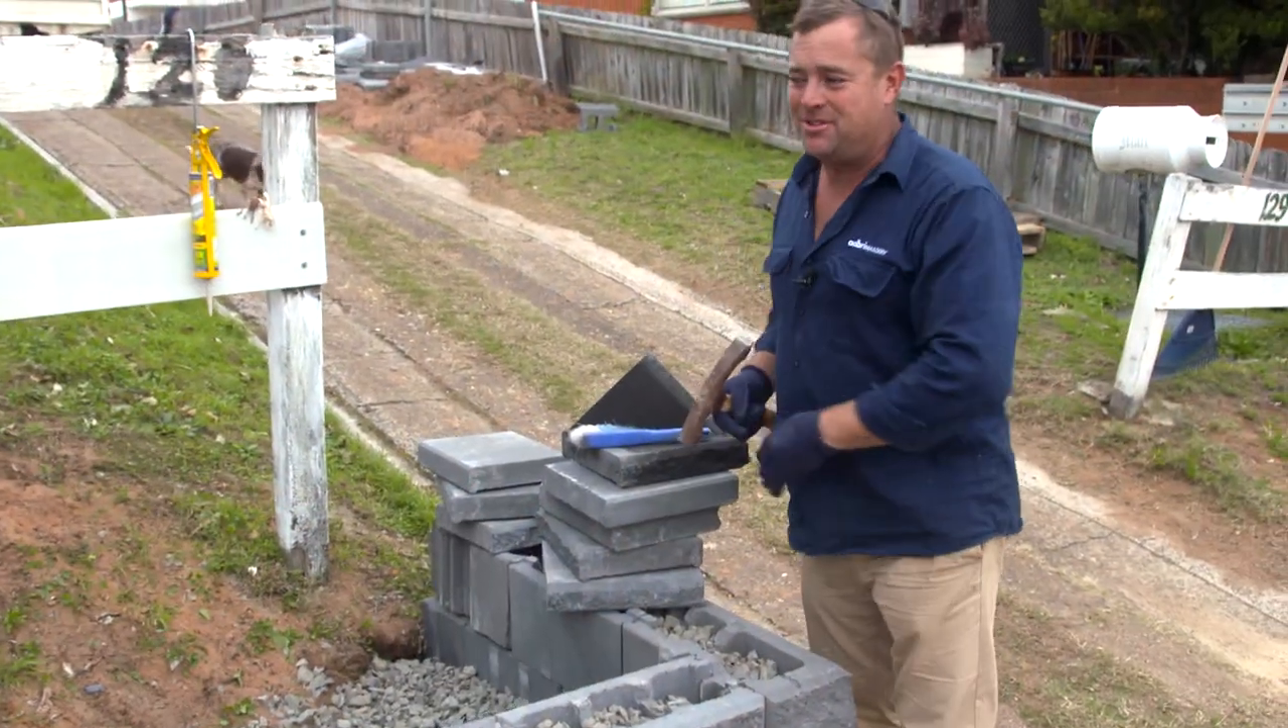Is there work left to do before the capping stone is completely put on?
Yes.